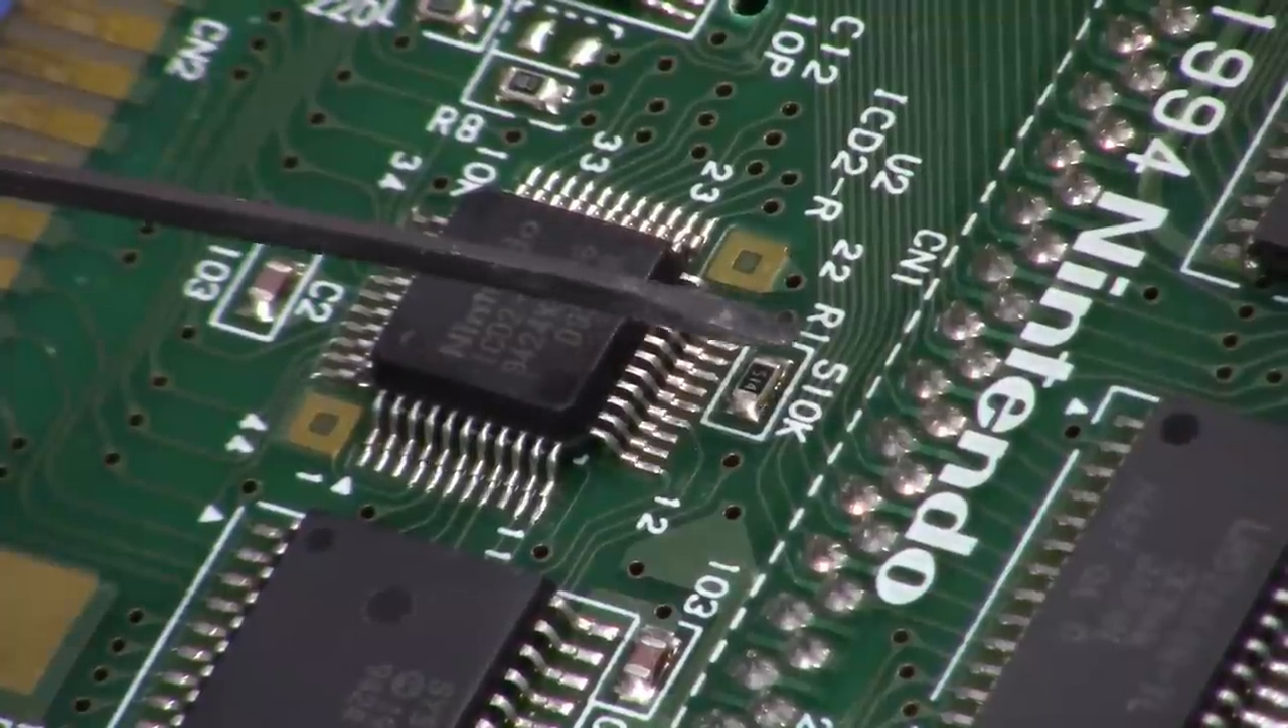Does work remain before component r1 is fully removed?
Yes.